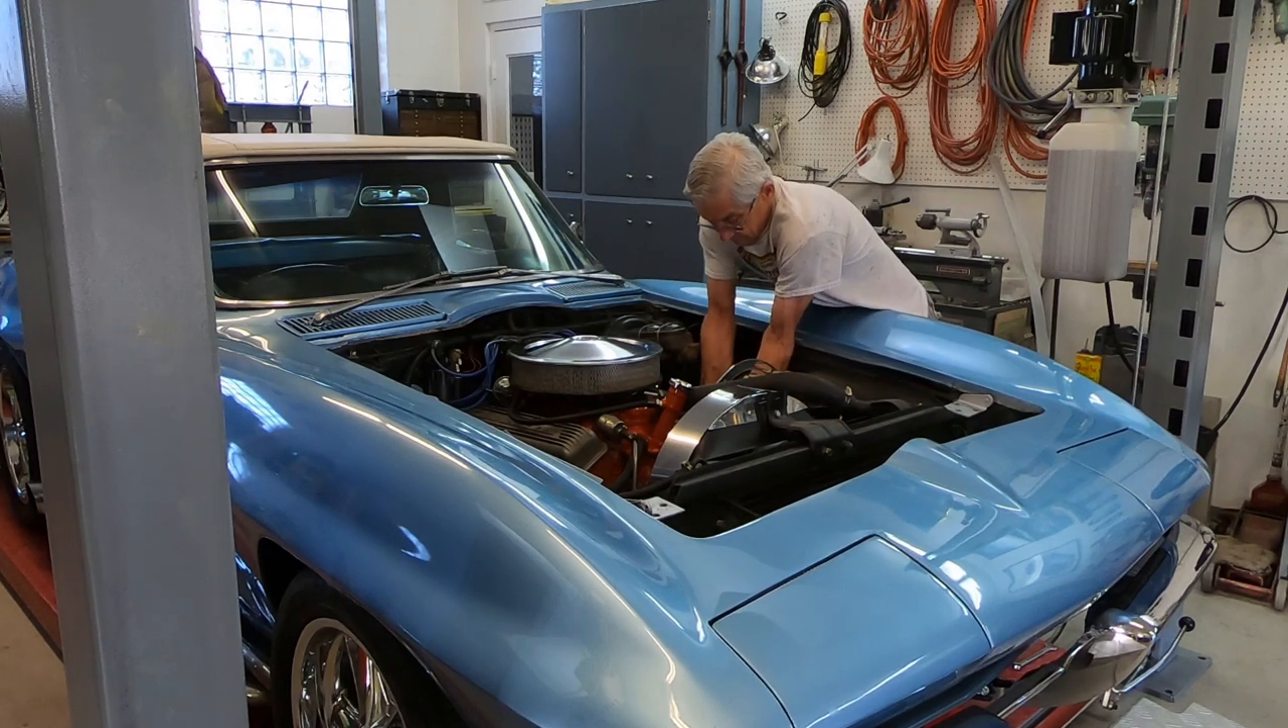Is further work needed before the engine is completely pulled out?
Yes.